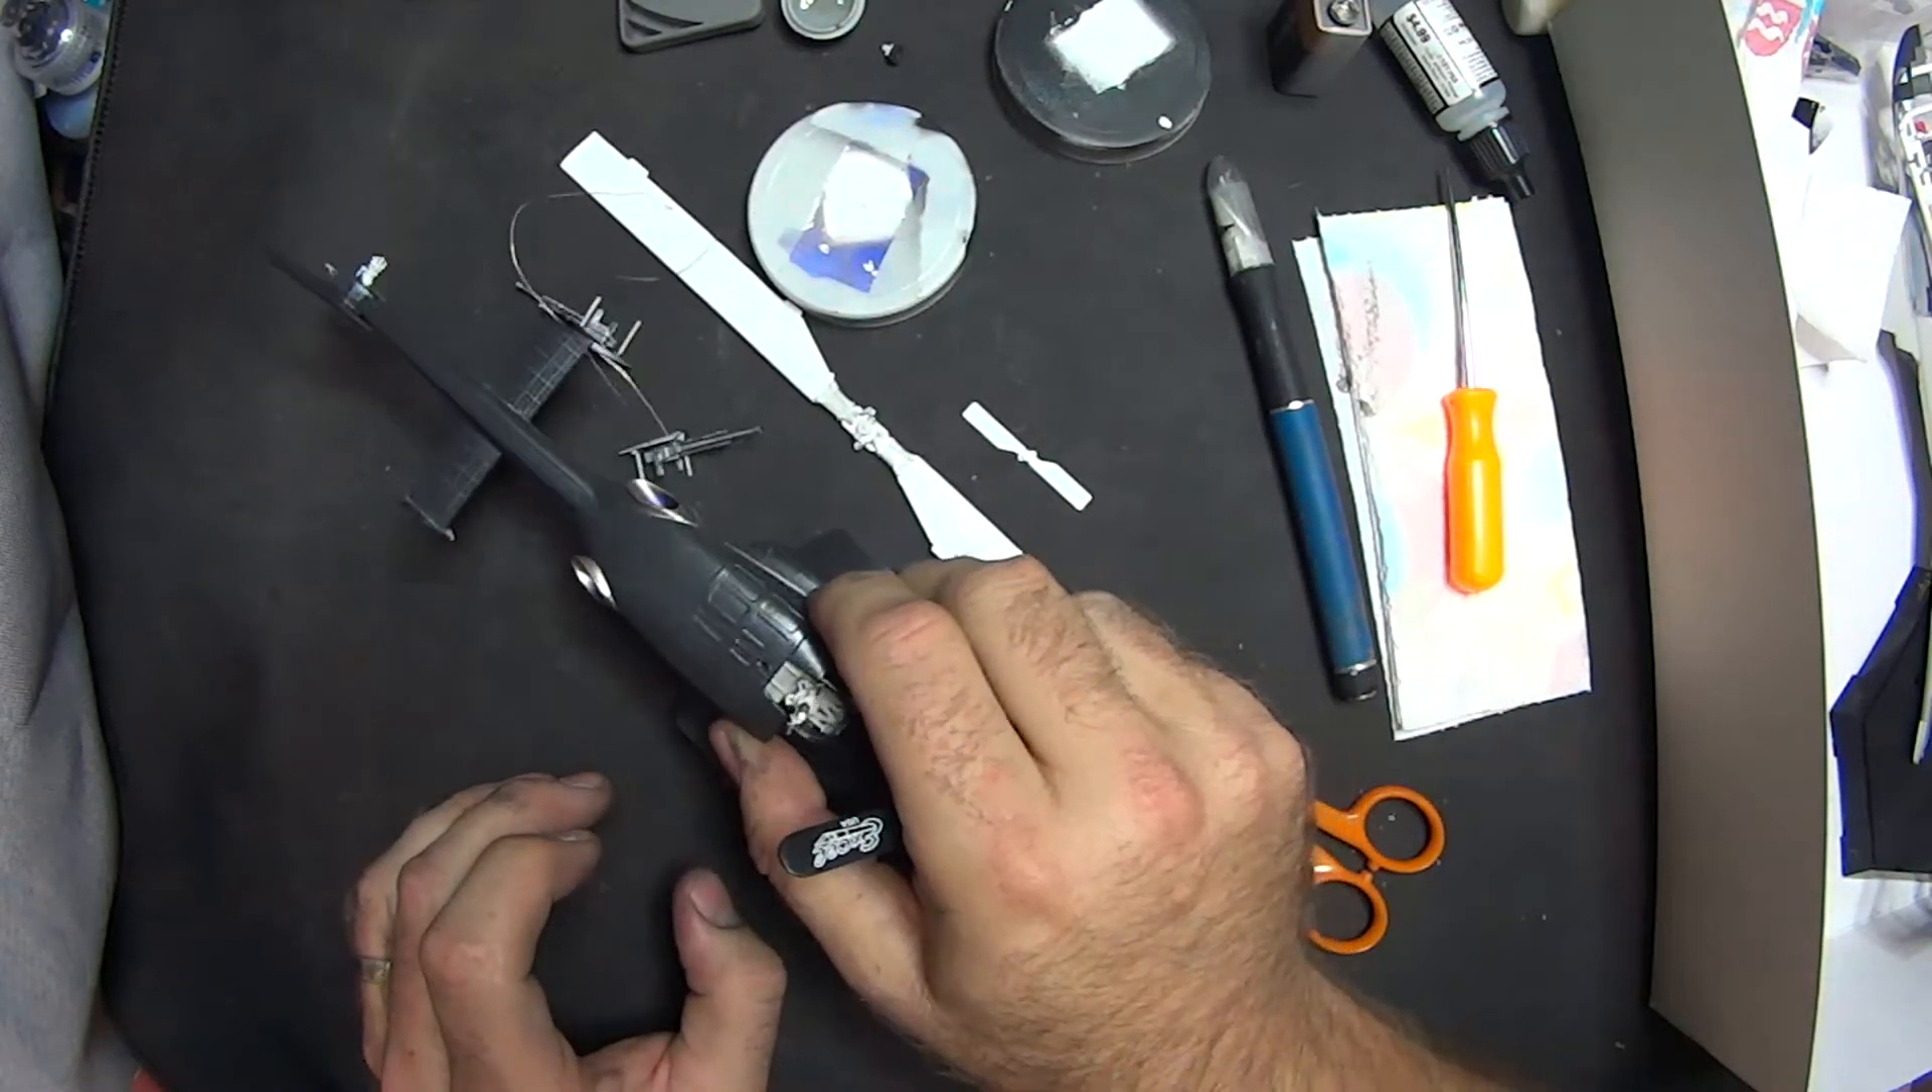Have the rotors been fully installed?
No.